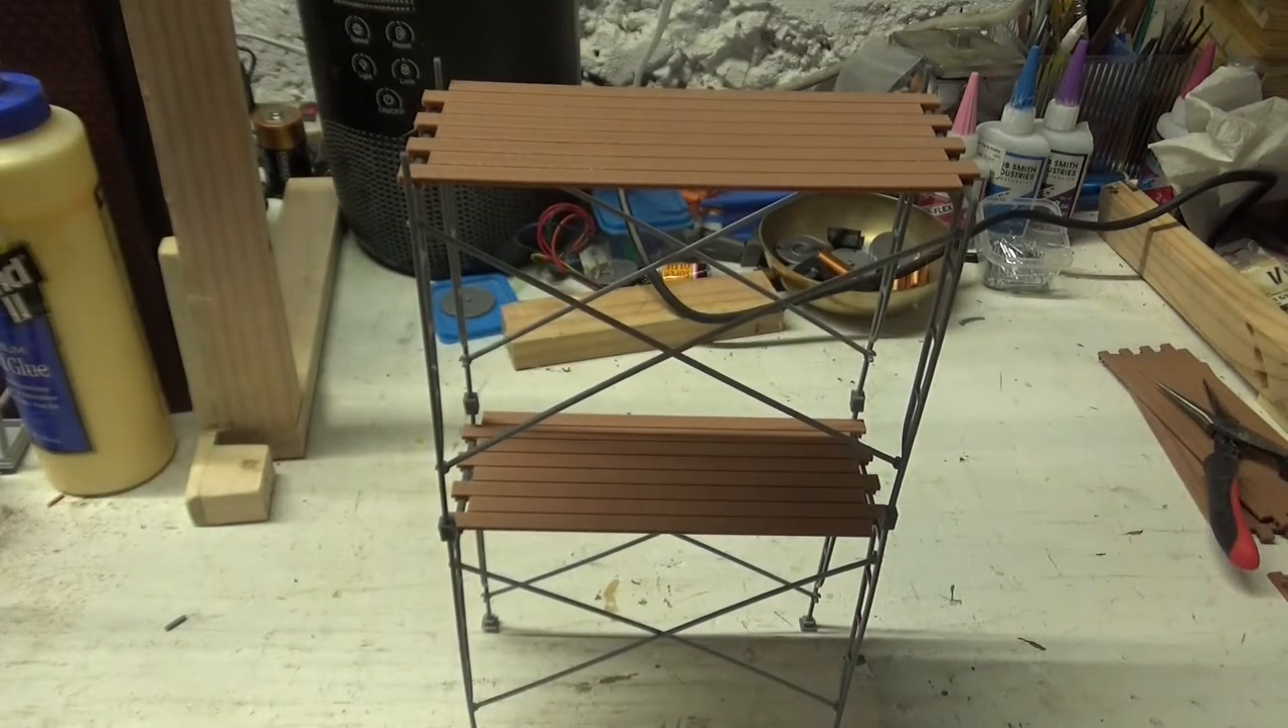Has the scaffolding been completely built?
Yes.